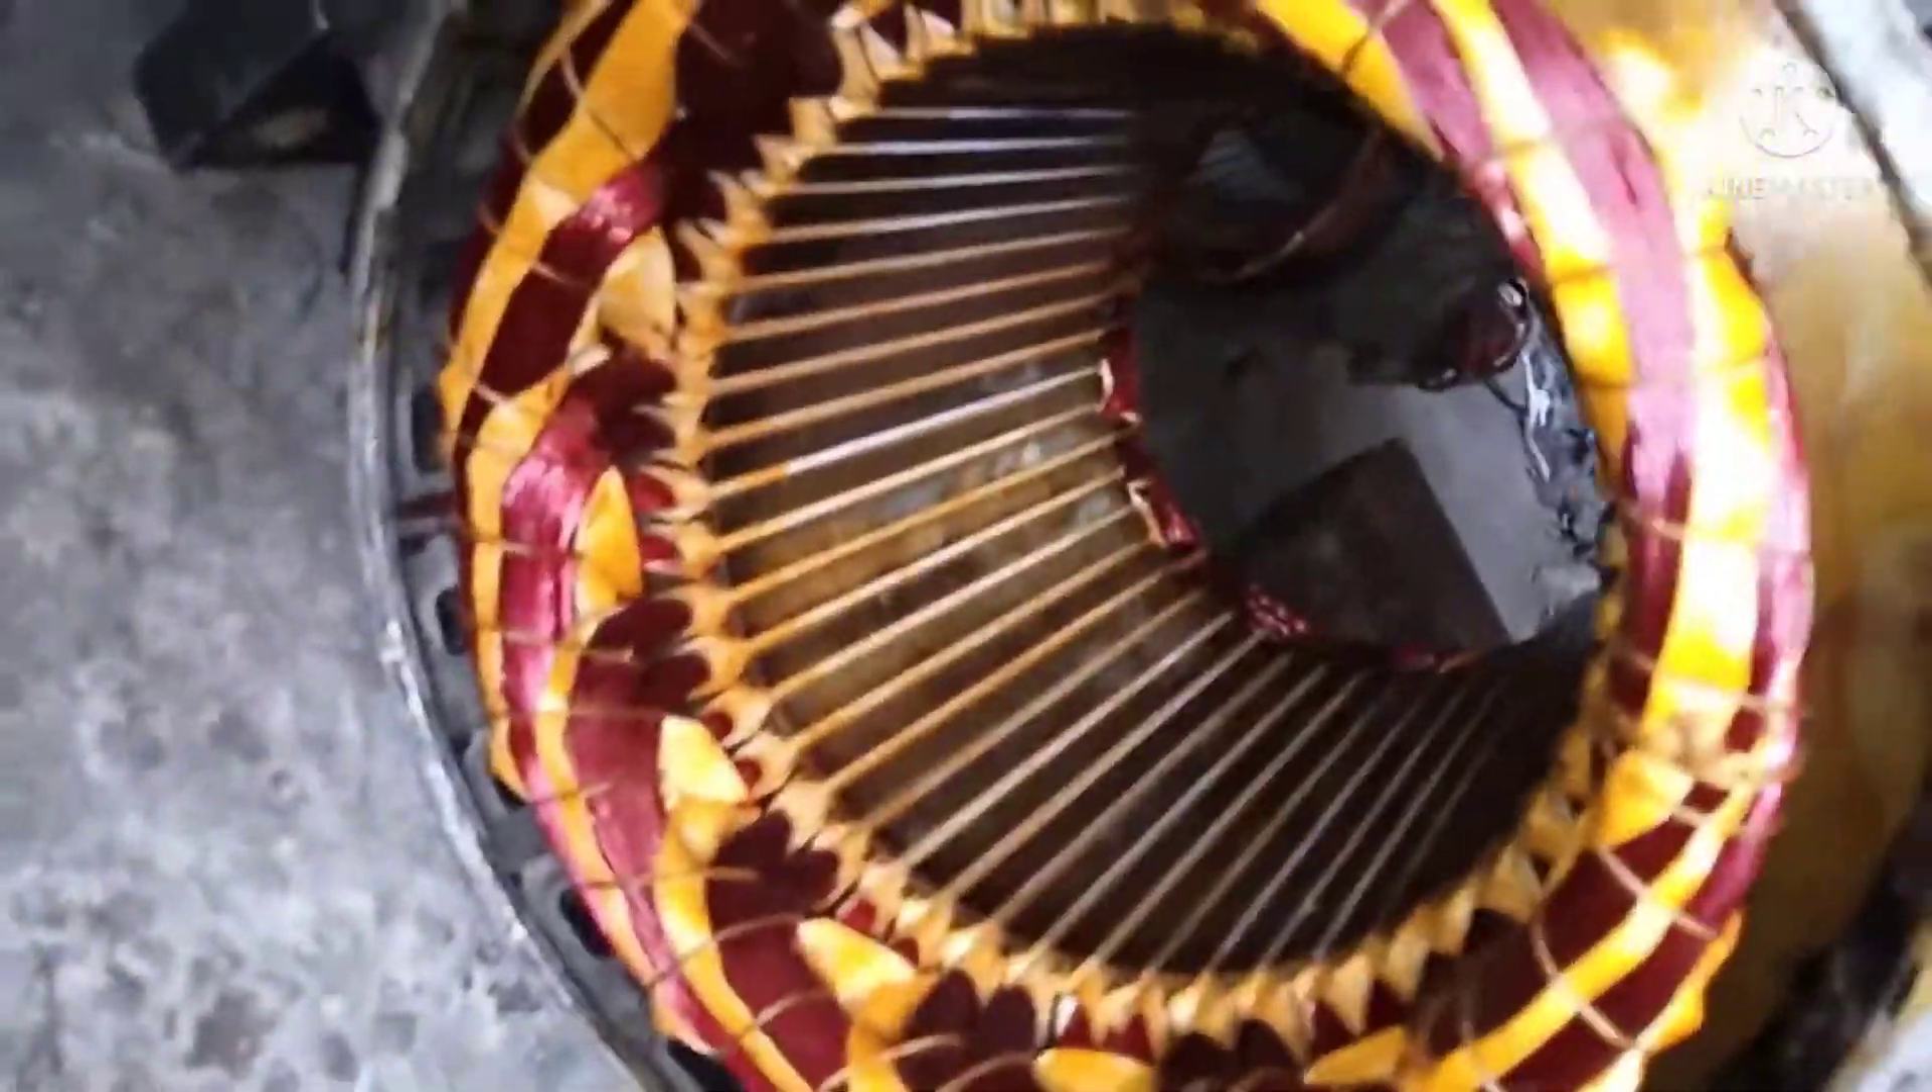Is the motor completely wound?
Yes.